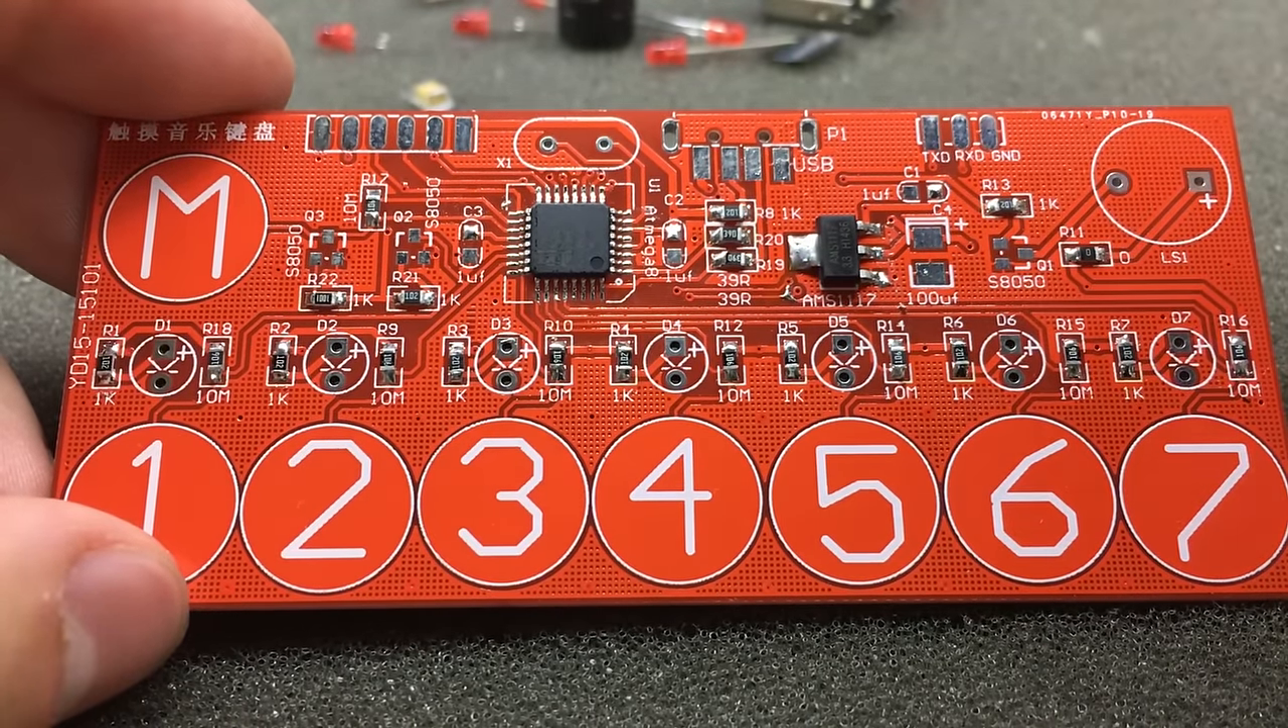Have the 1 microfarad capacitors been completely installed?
No.